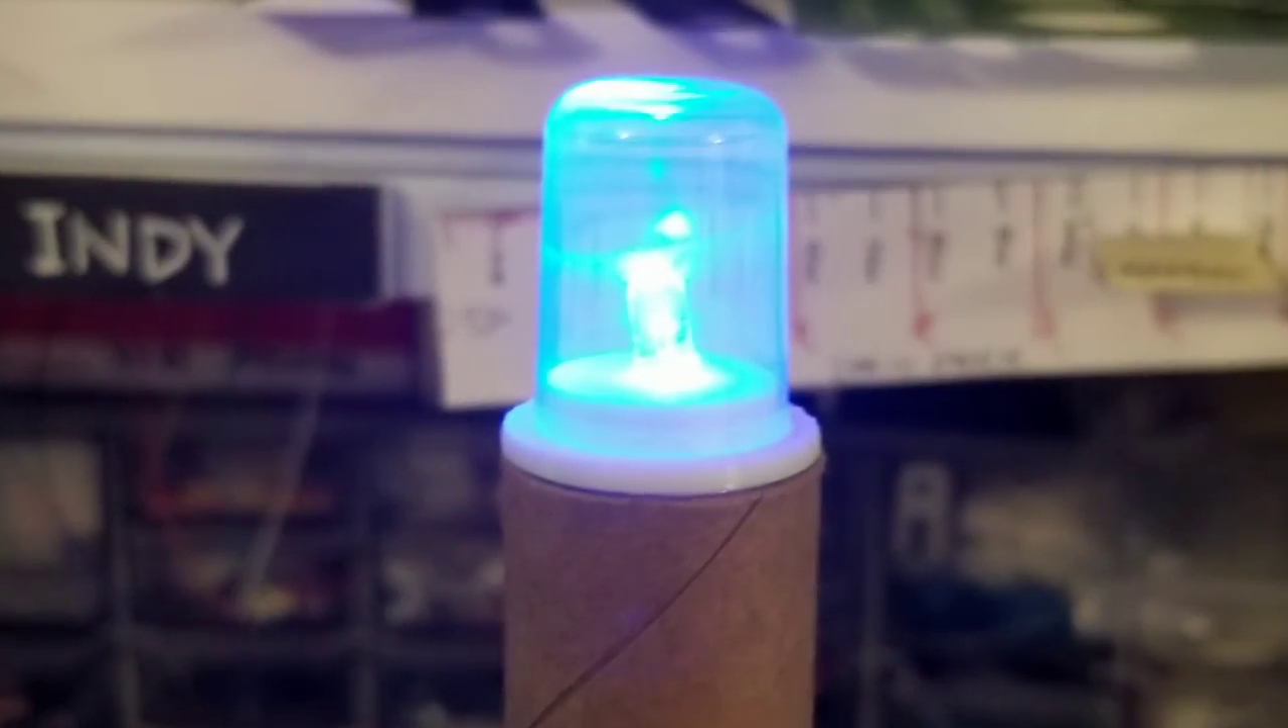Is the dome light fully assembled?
Yes.